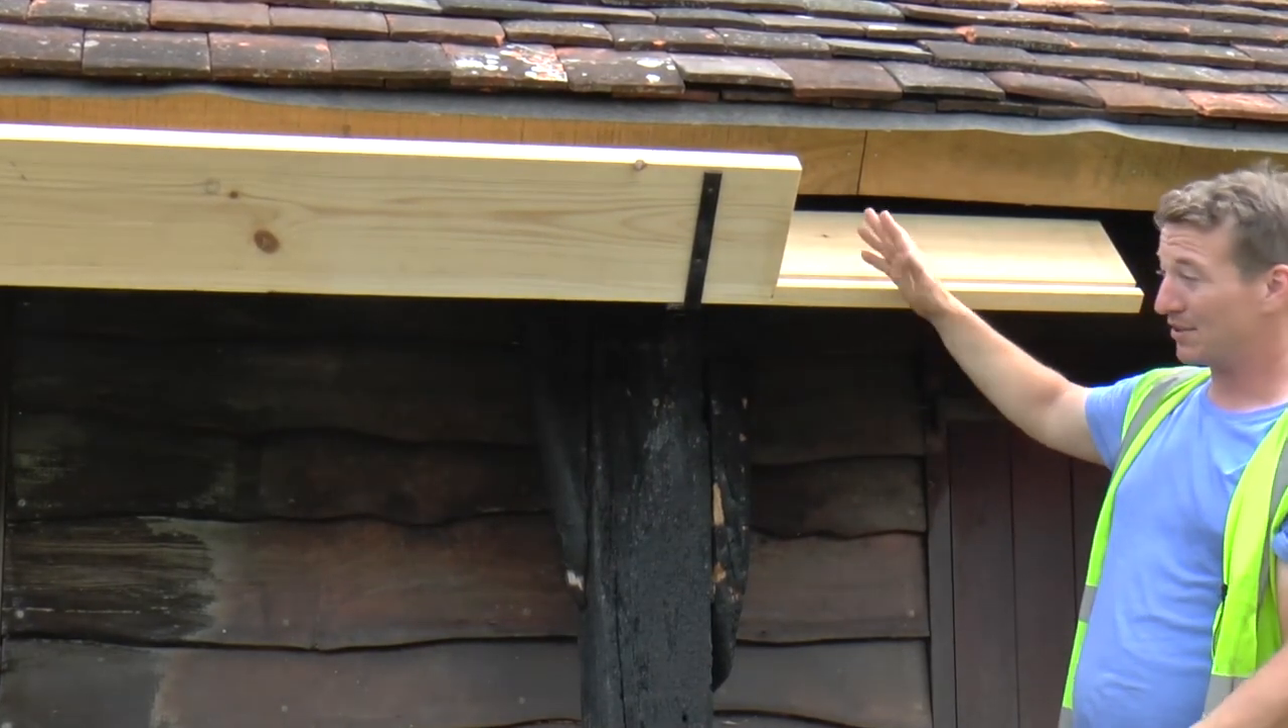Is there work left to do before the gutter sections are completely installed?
Yes.